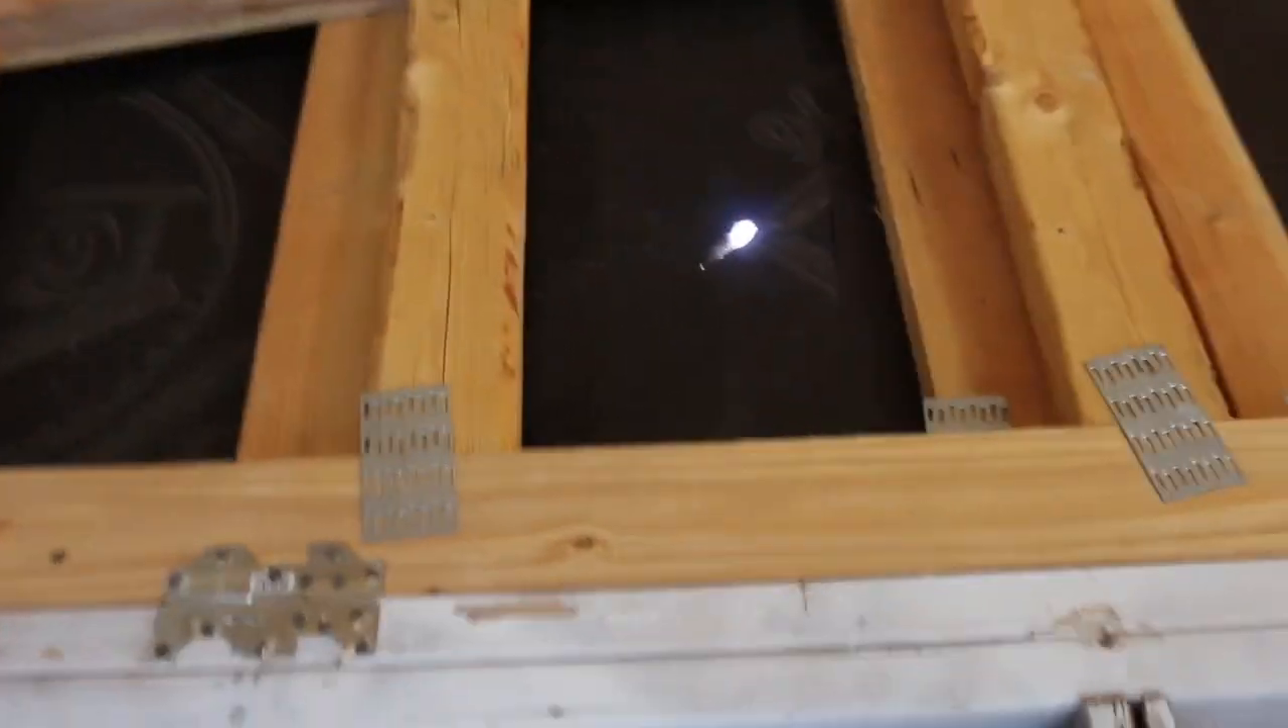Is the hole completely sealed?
No.